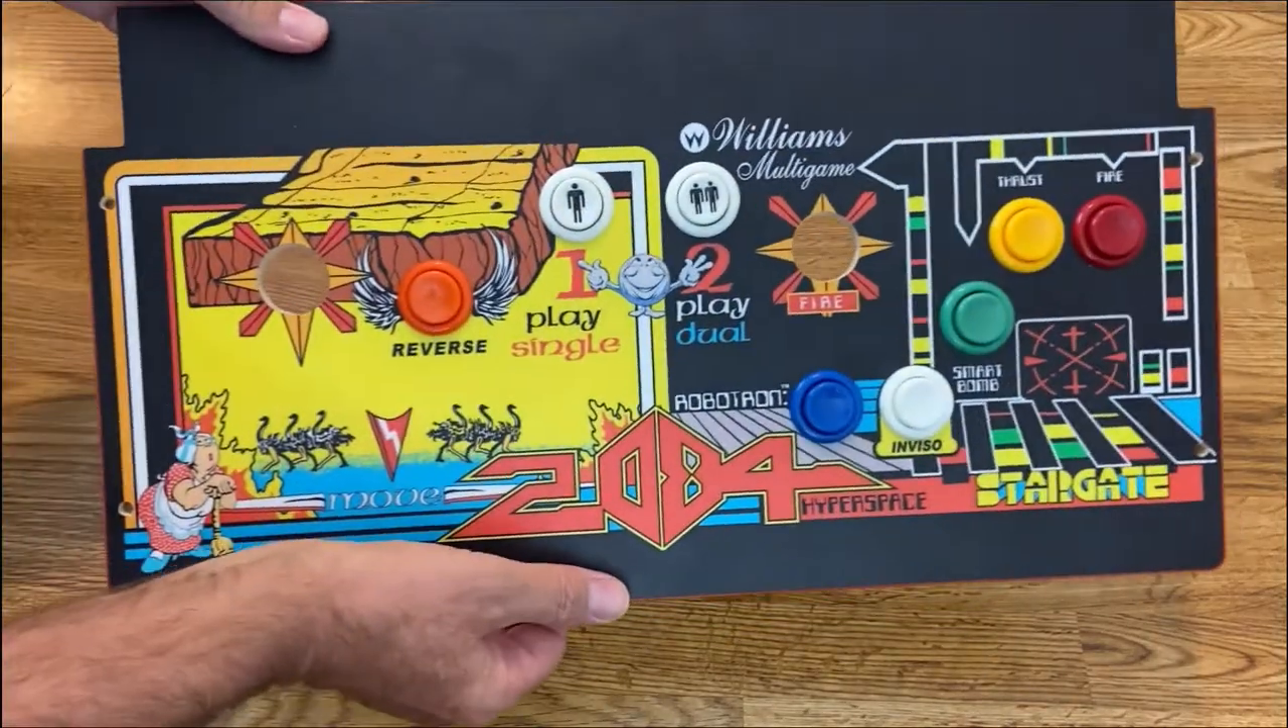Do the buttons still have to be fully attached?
No.